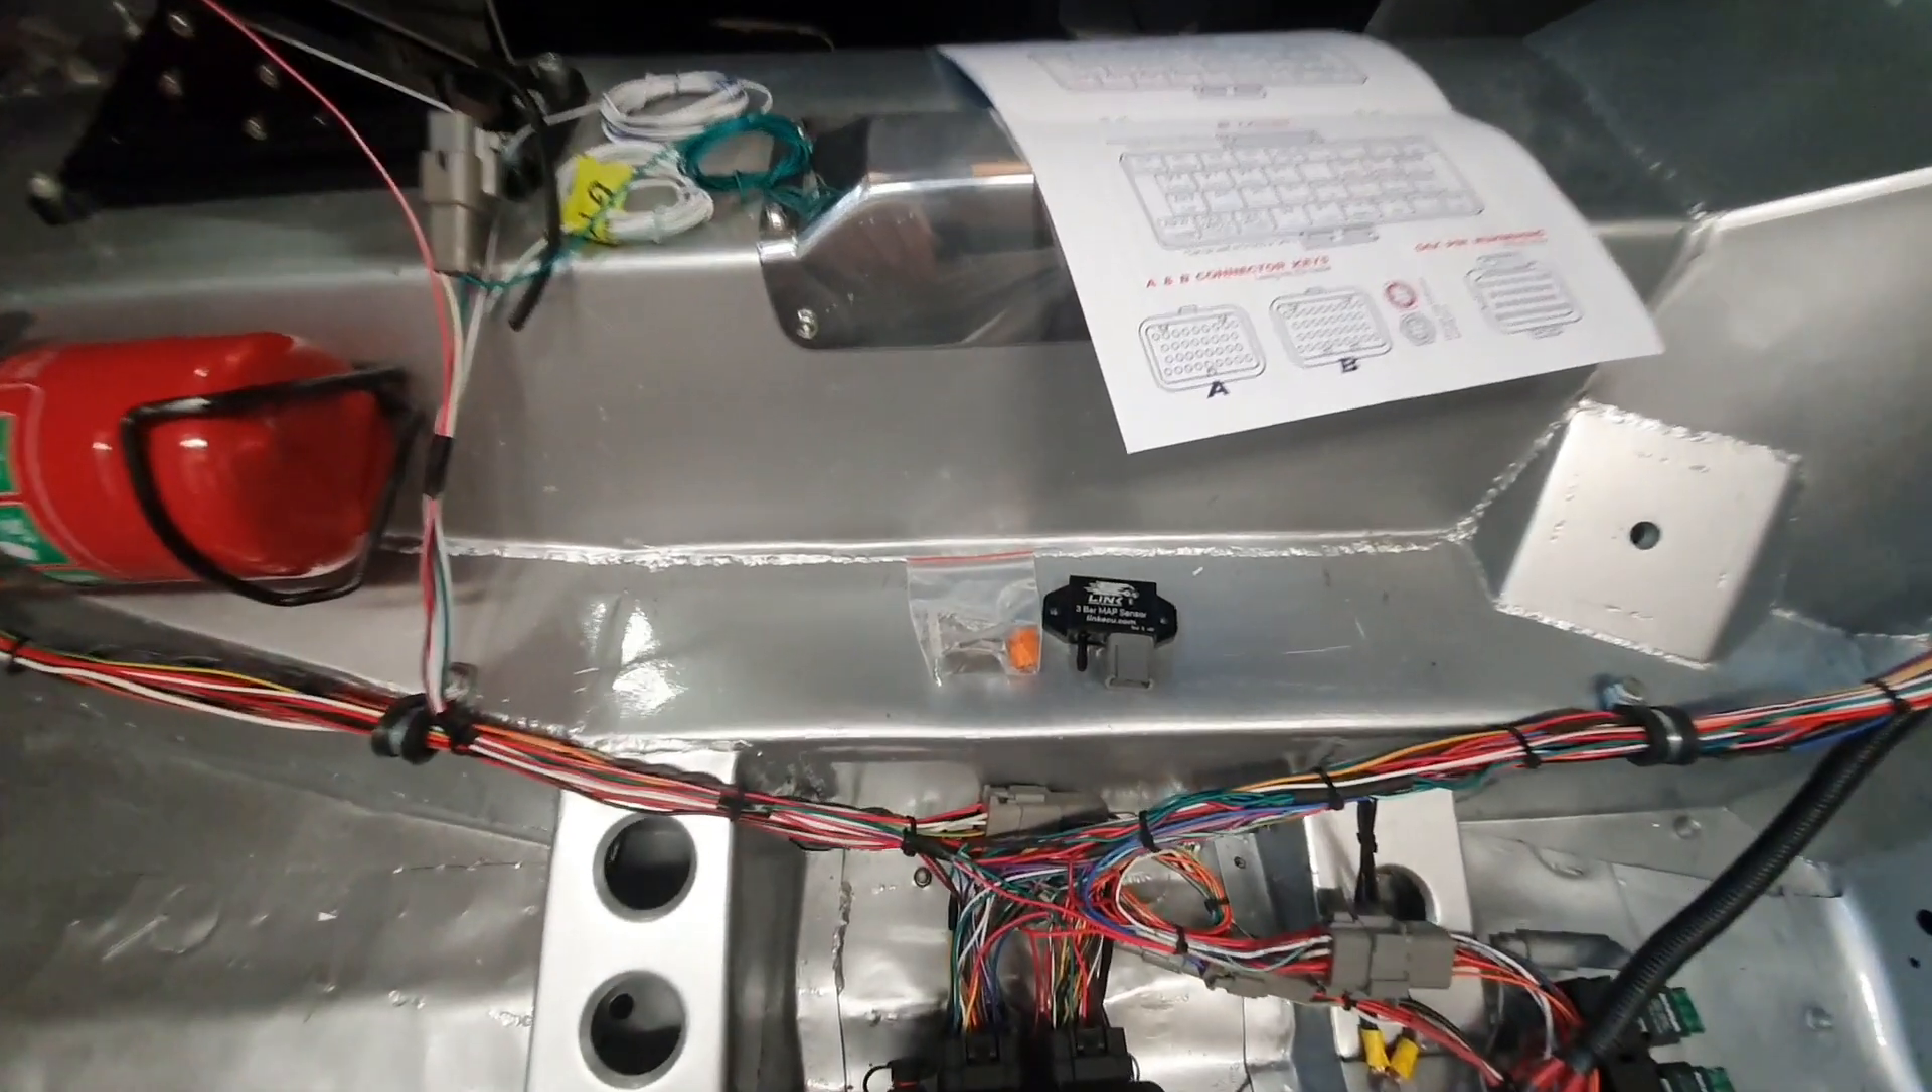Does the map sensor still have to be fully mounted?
Yes.